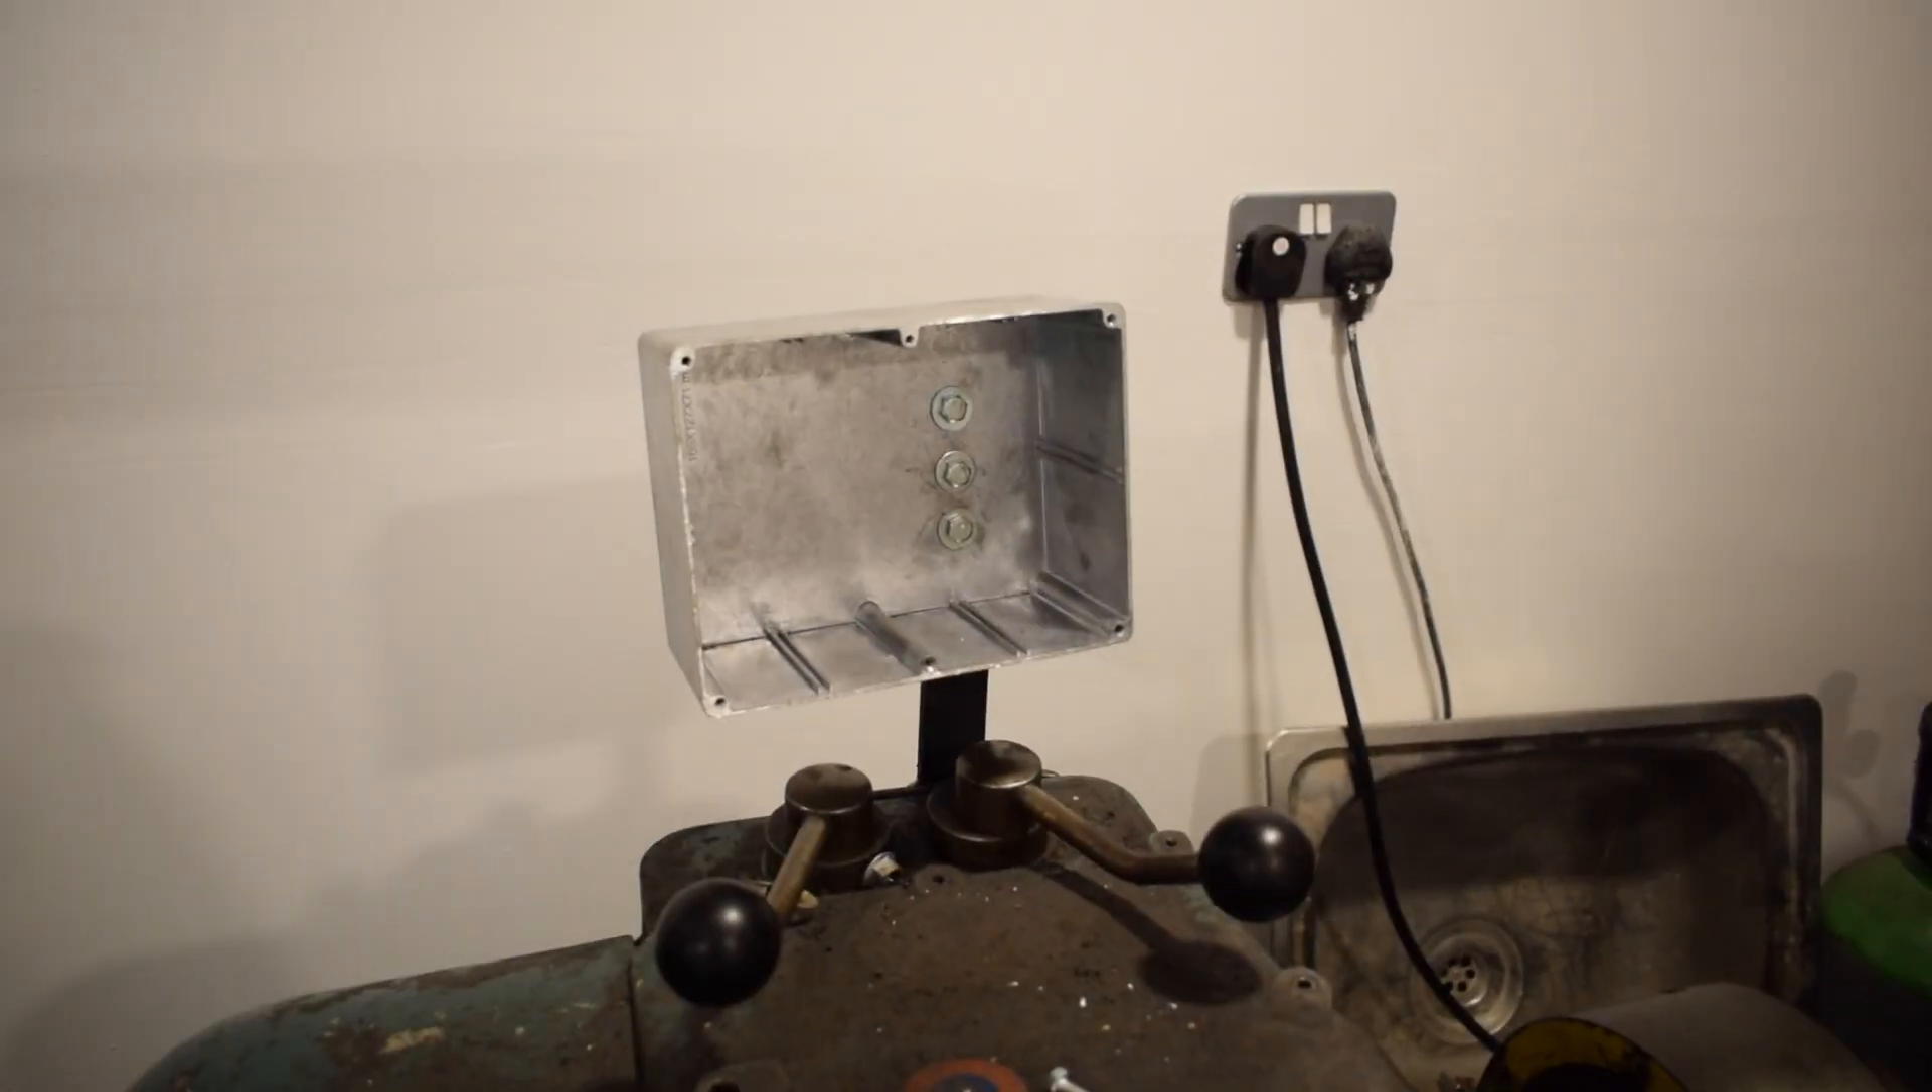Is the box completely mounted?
Yes.